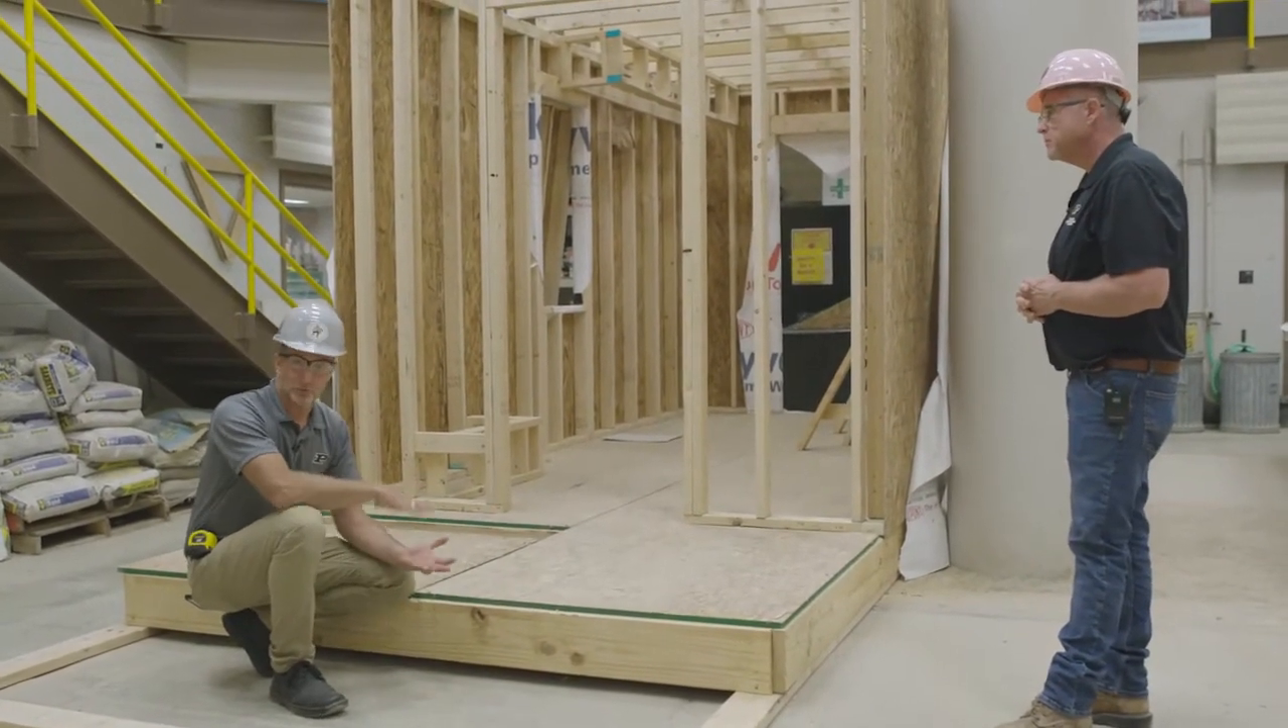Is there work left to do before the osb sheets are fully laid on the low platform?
No.